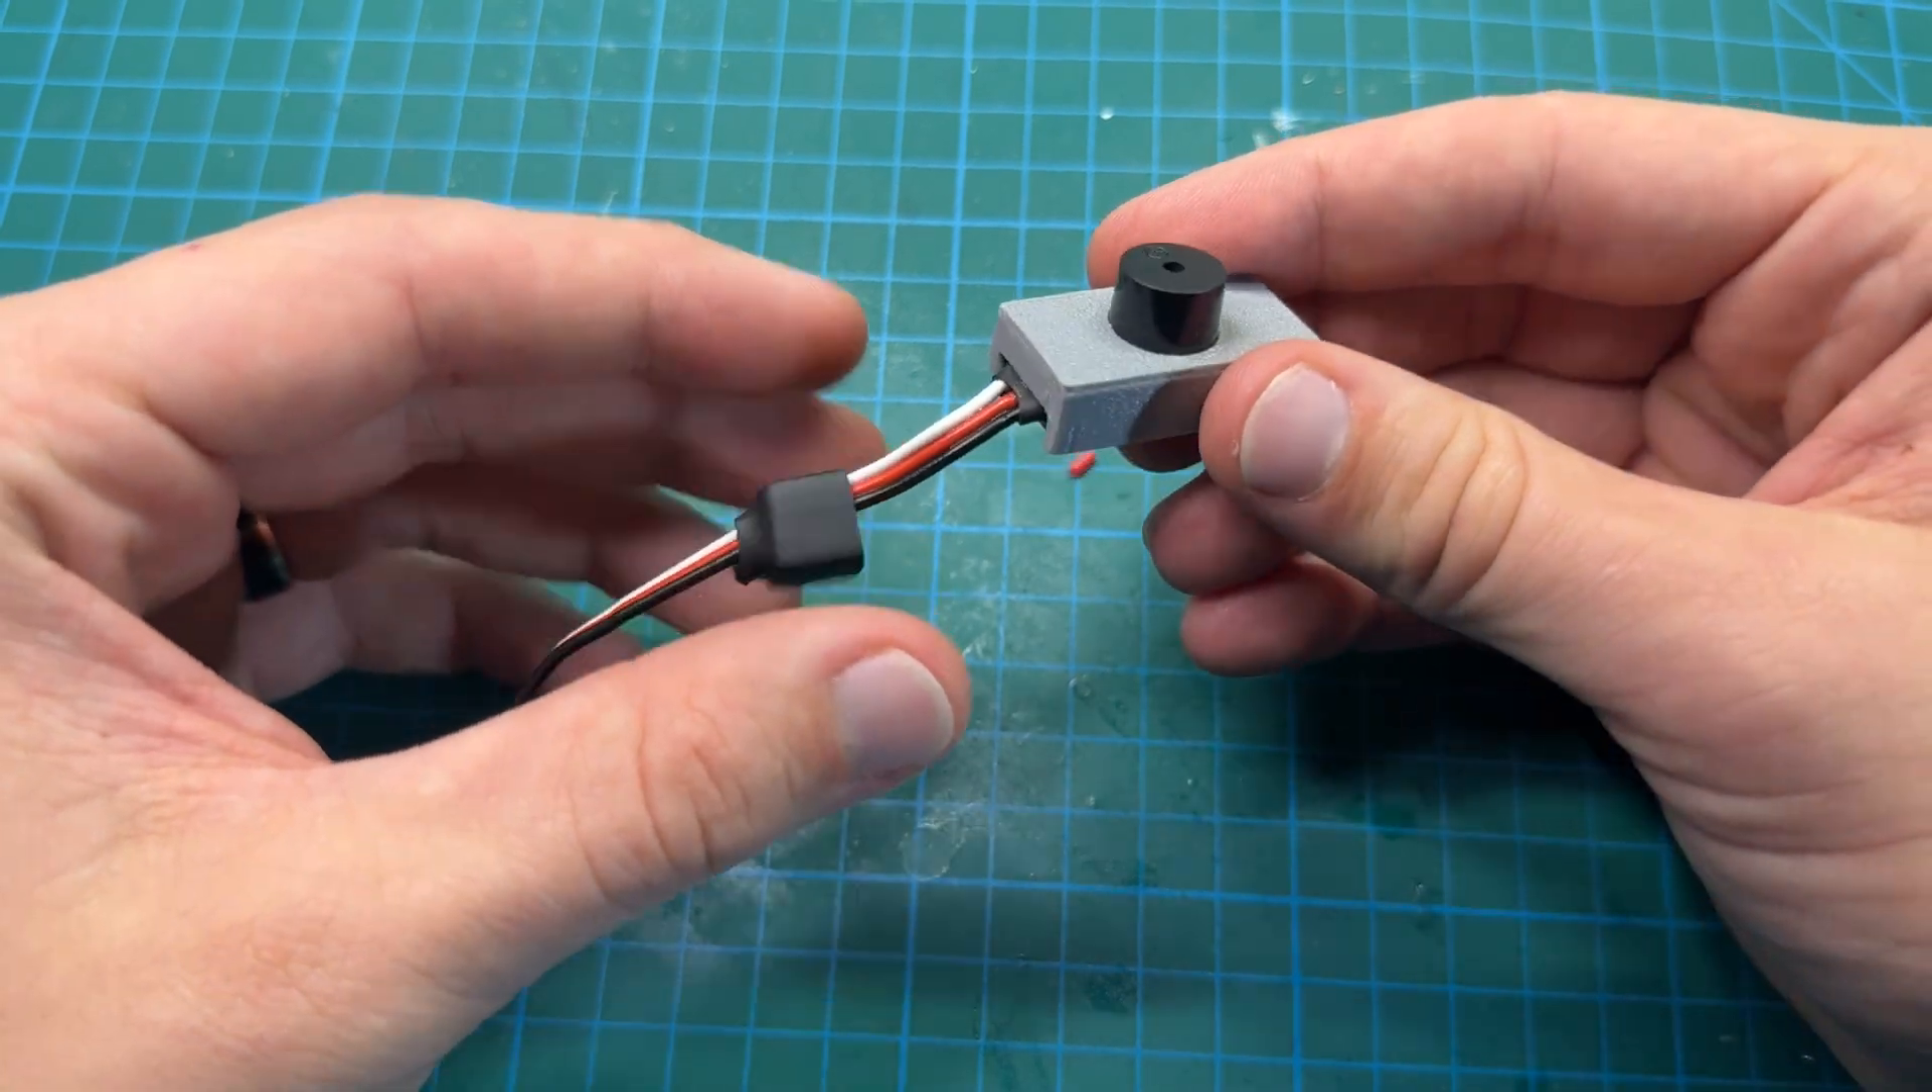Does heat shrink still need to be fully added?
No.